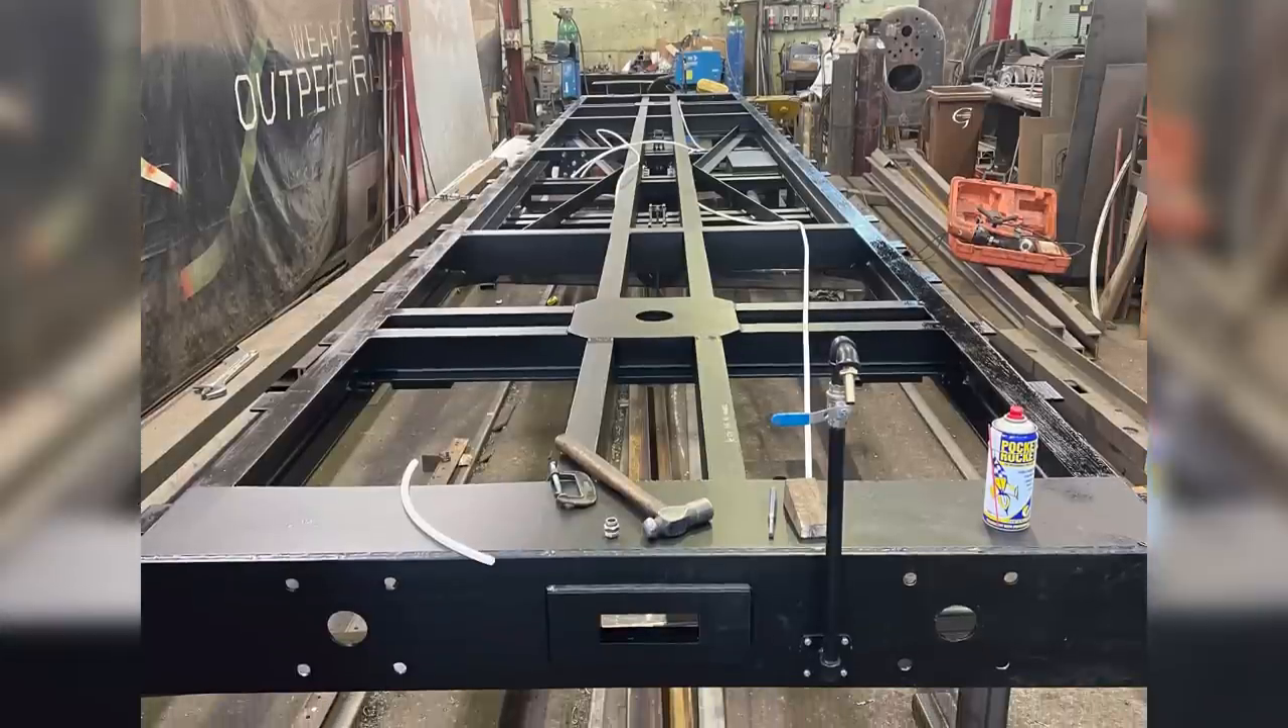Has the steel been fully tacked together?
Yes.